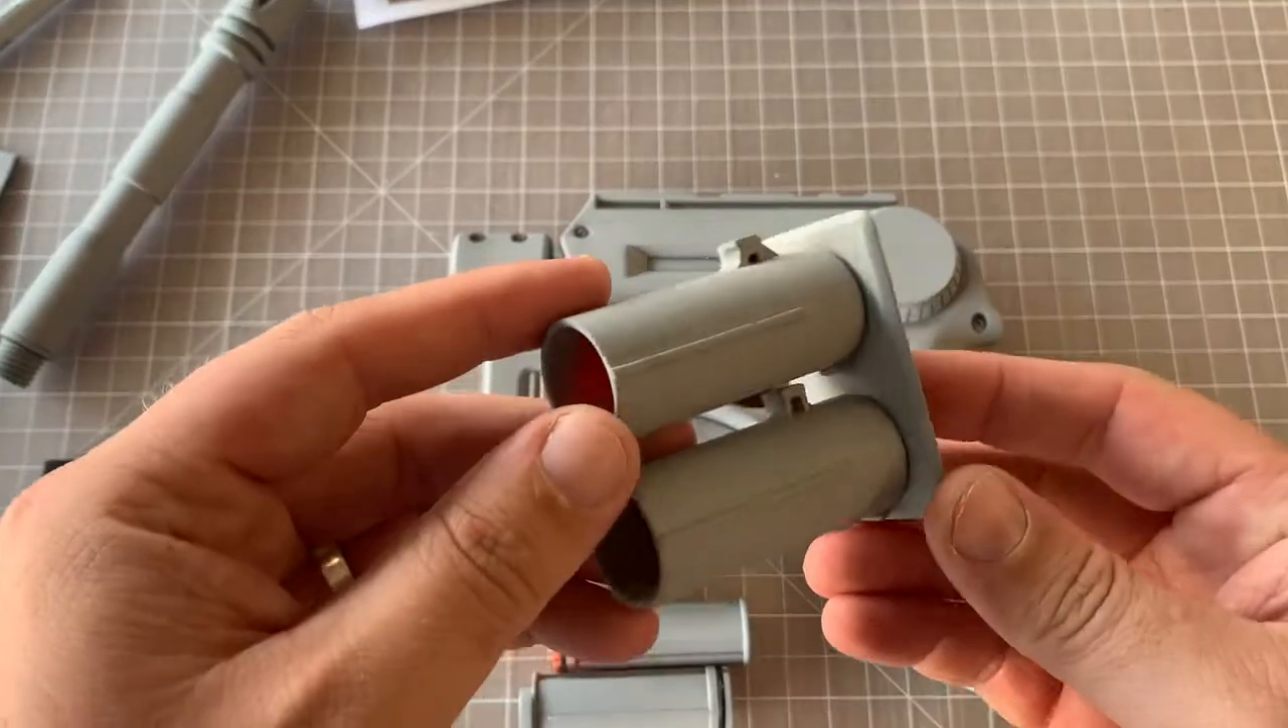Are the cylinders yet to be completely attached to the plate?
No.